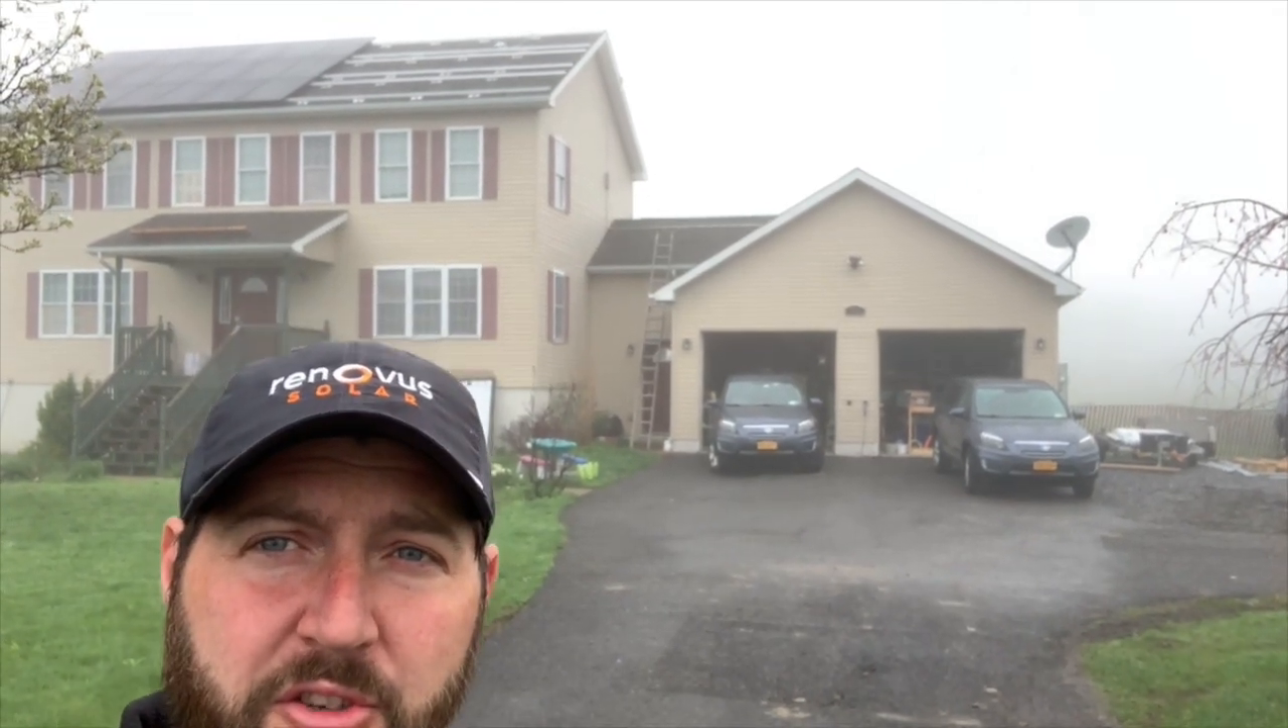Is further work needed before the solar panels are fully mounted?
Yes.